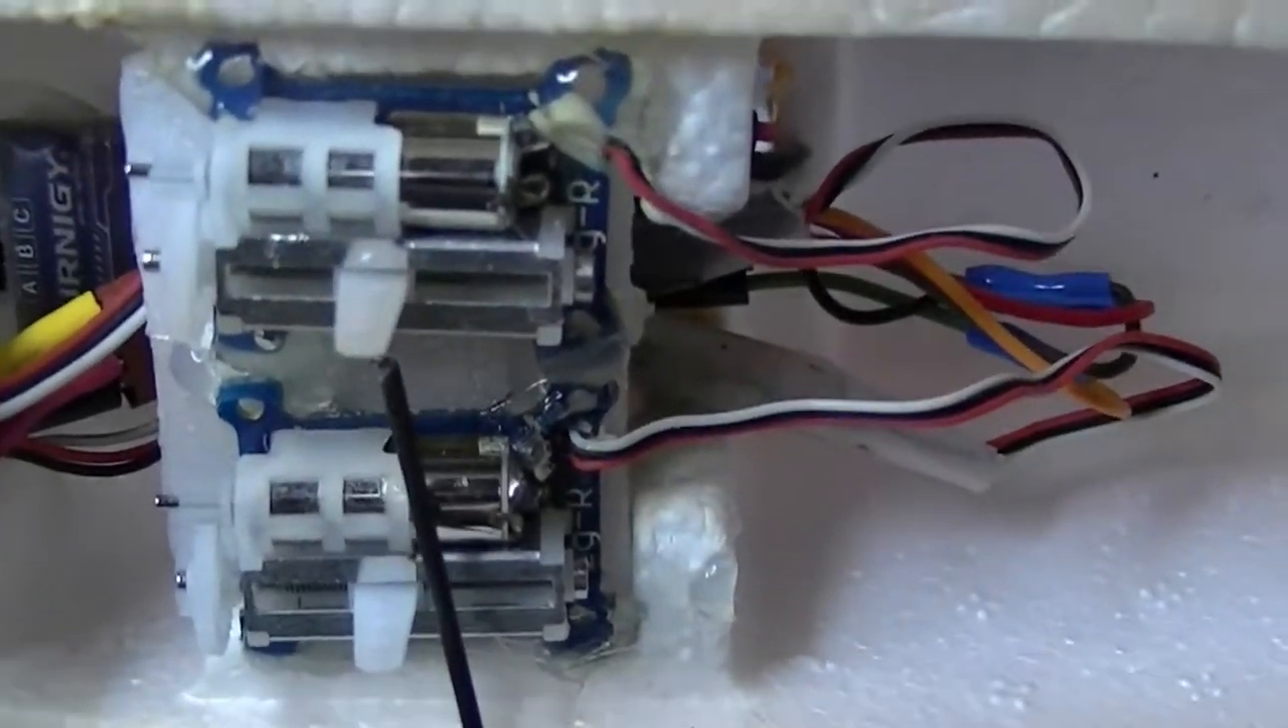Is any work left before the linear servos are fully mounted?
No.